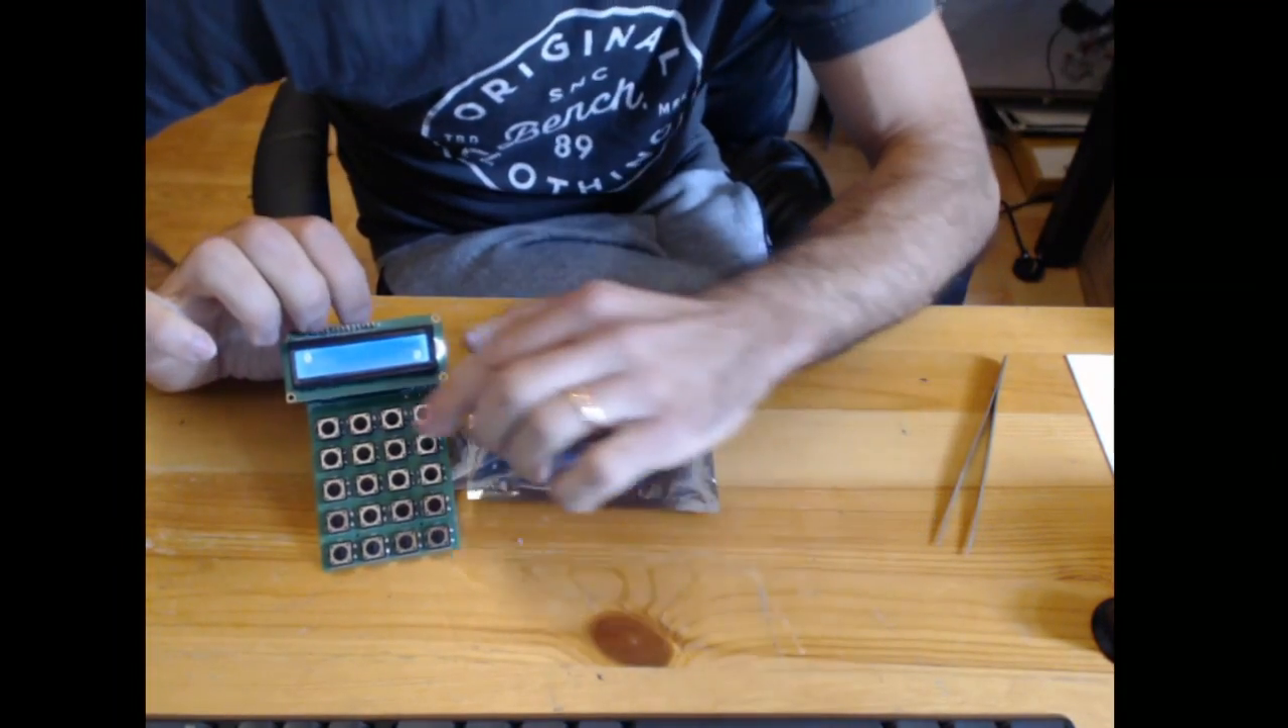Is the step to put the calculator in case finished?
No.